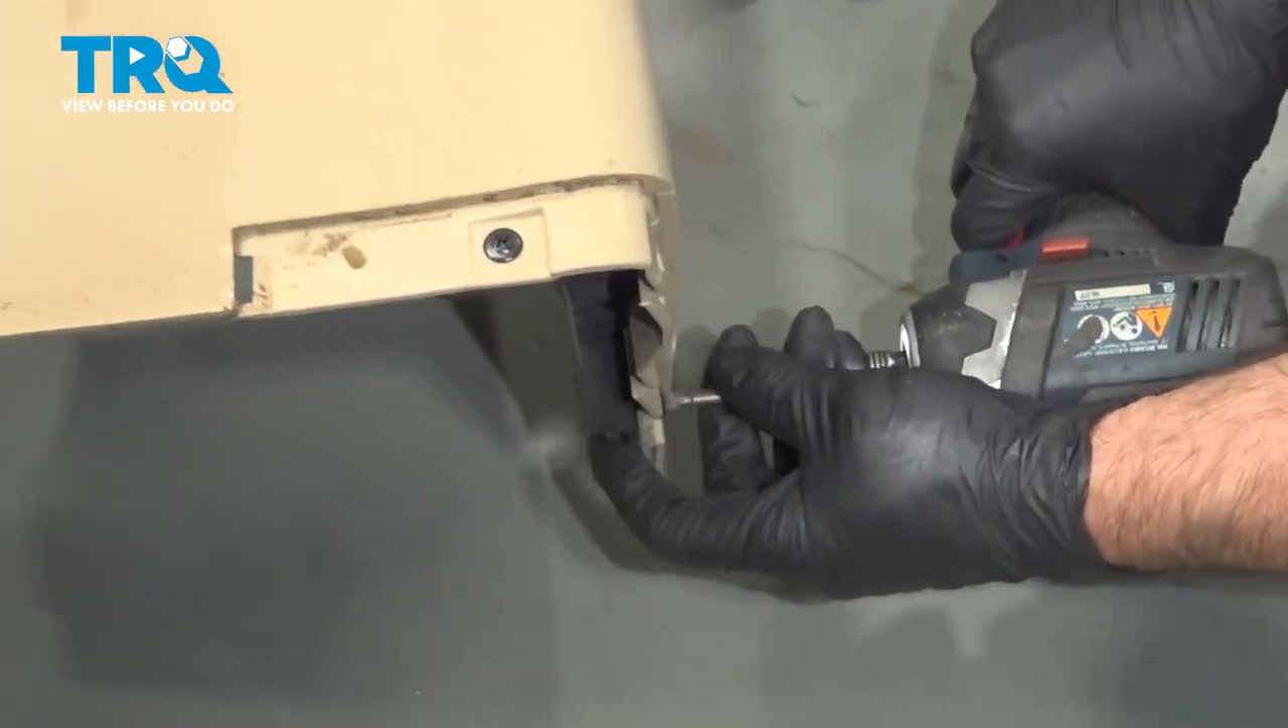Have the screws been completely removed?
No.